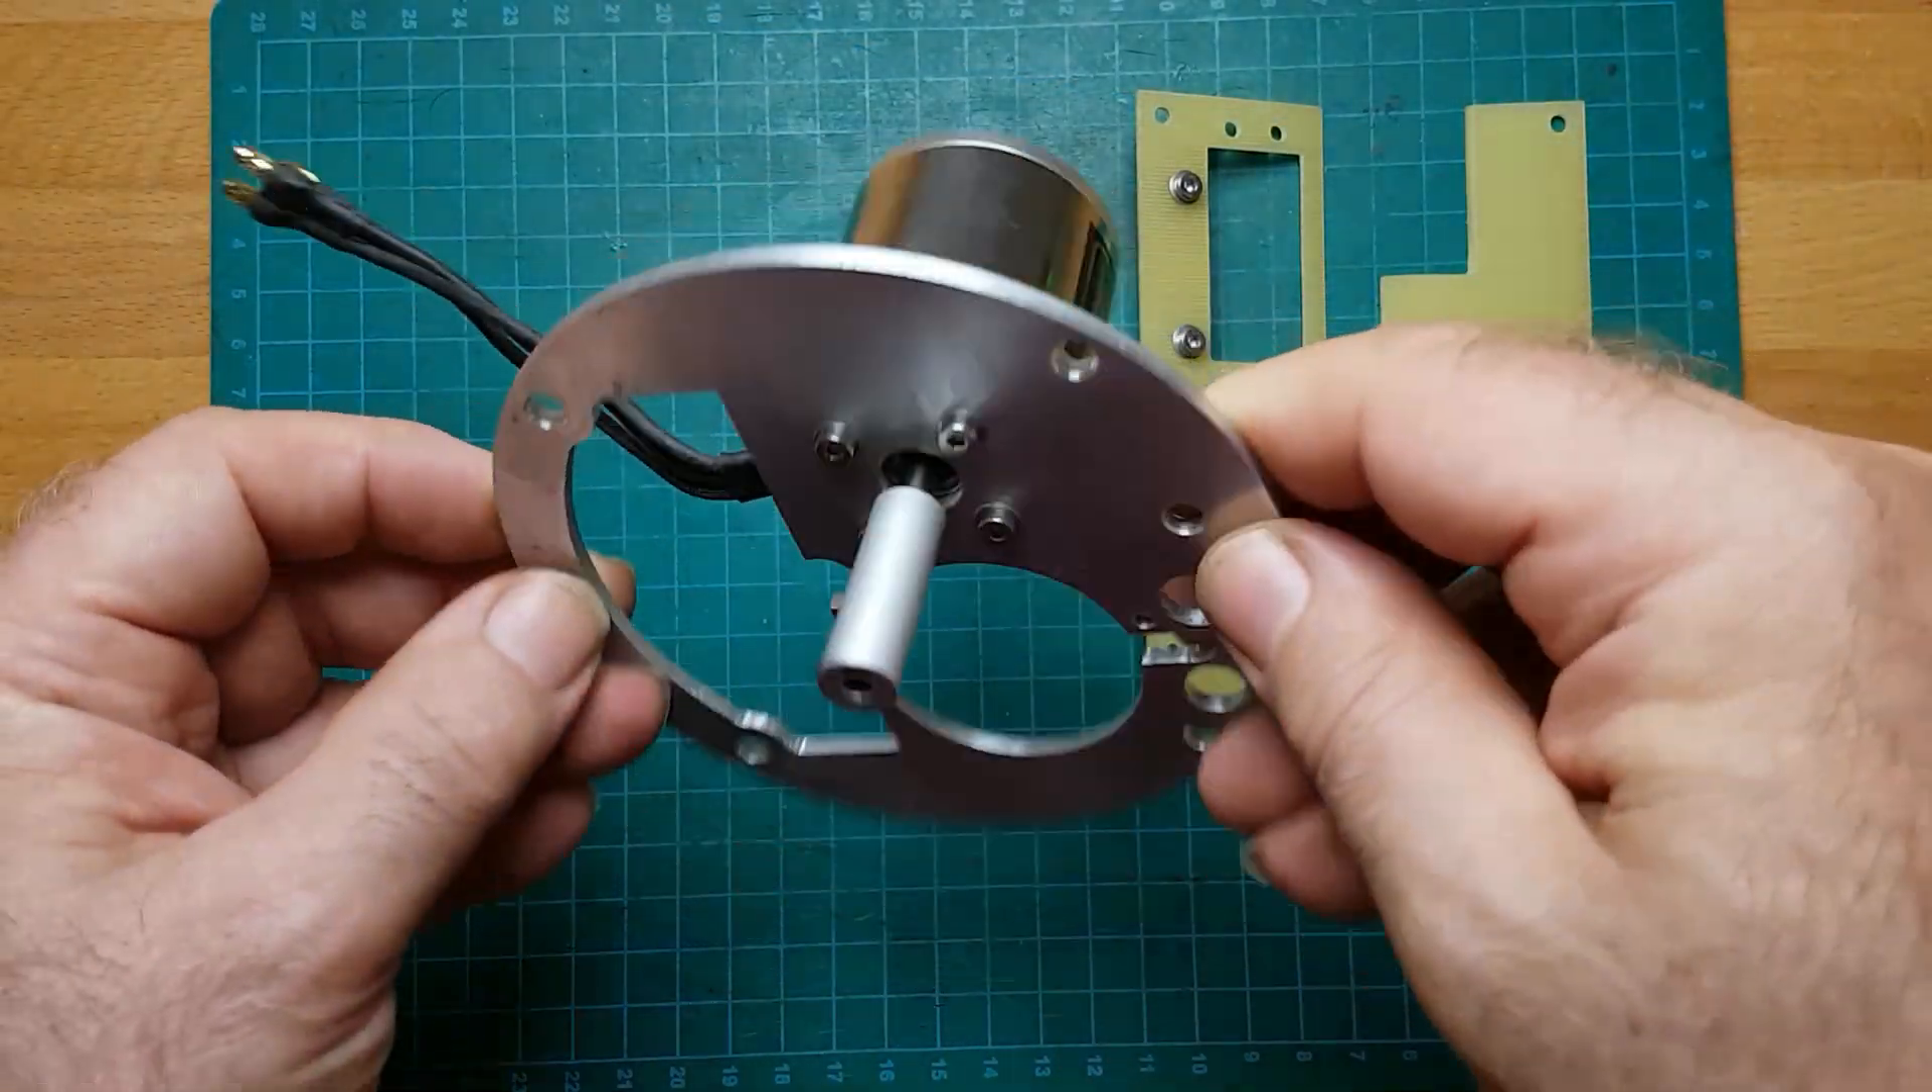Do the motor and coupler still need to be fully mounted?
No.